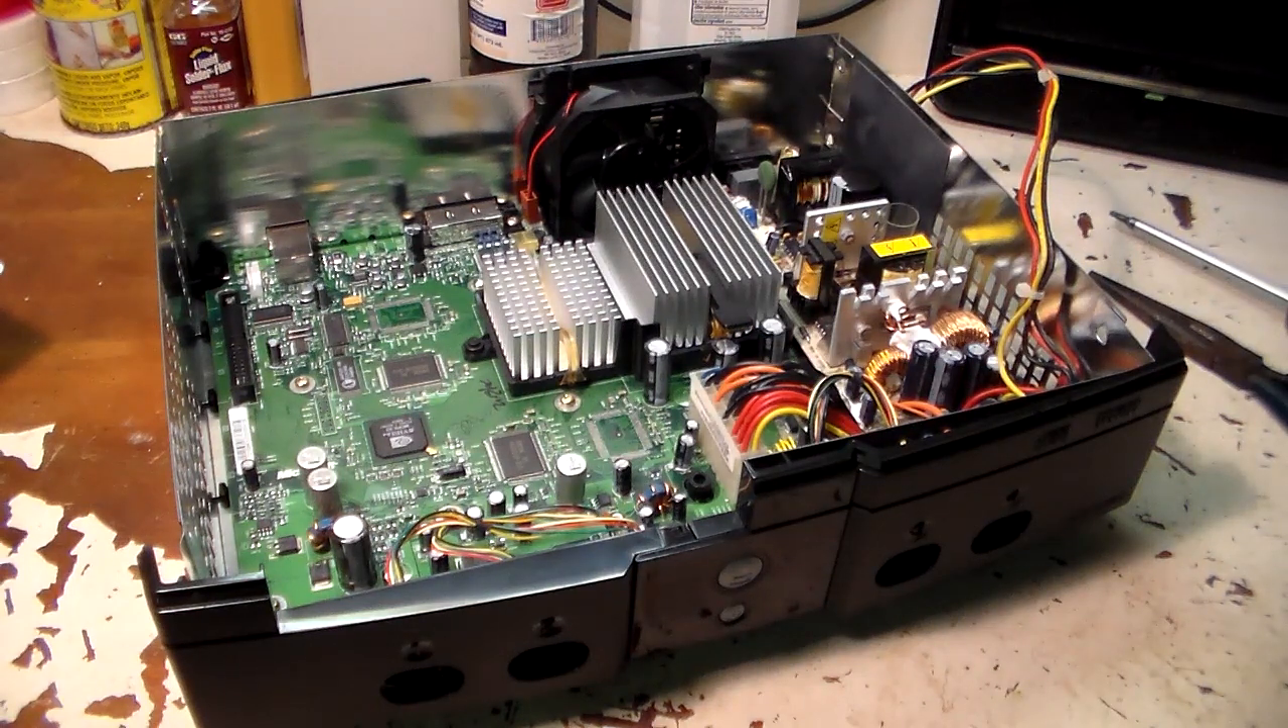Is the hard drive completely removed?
Yes.